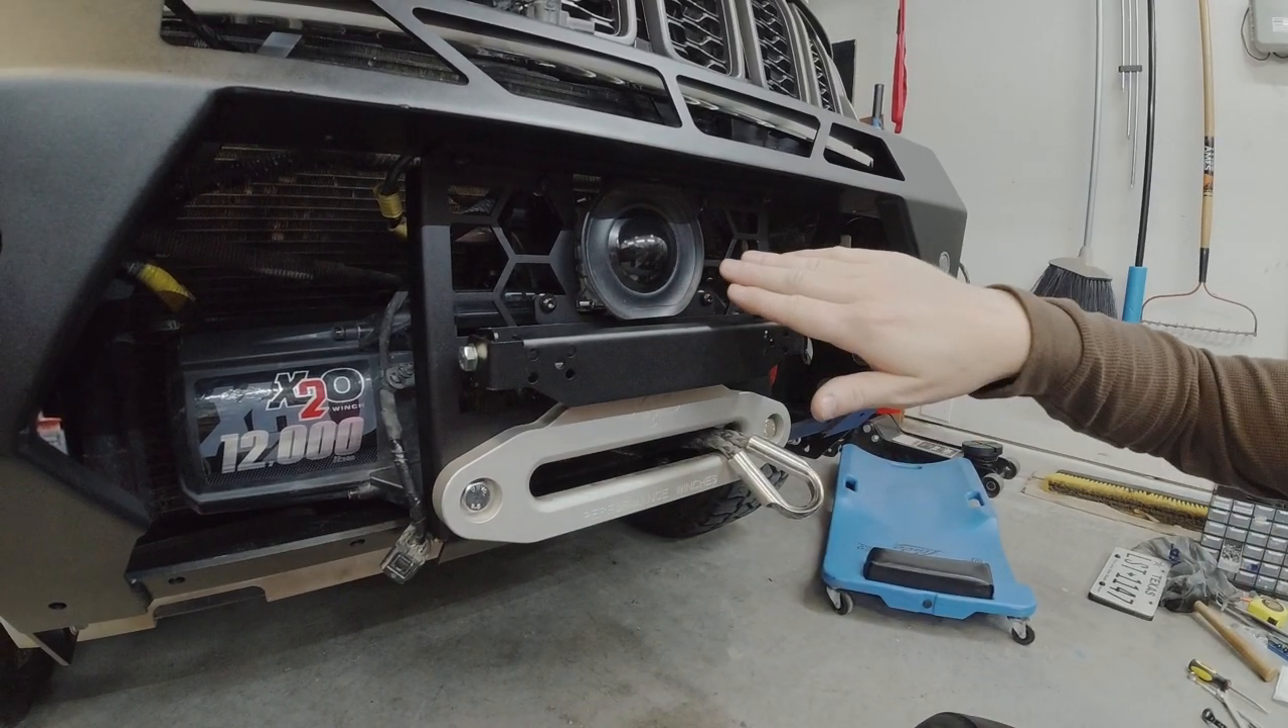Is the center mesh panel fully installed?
Yes.